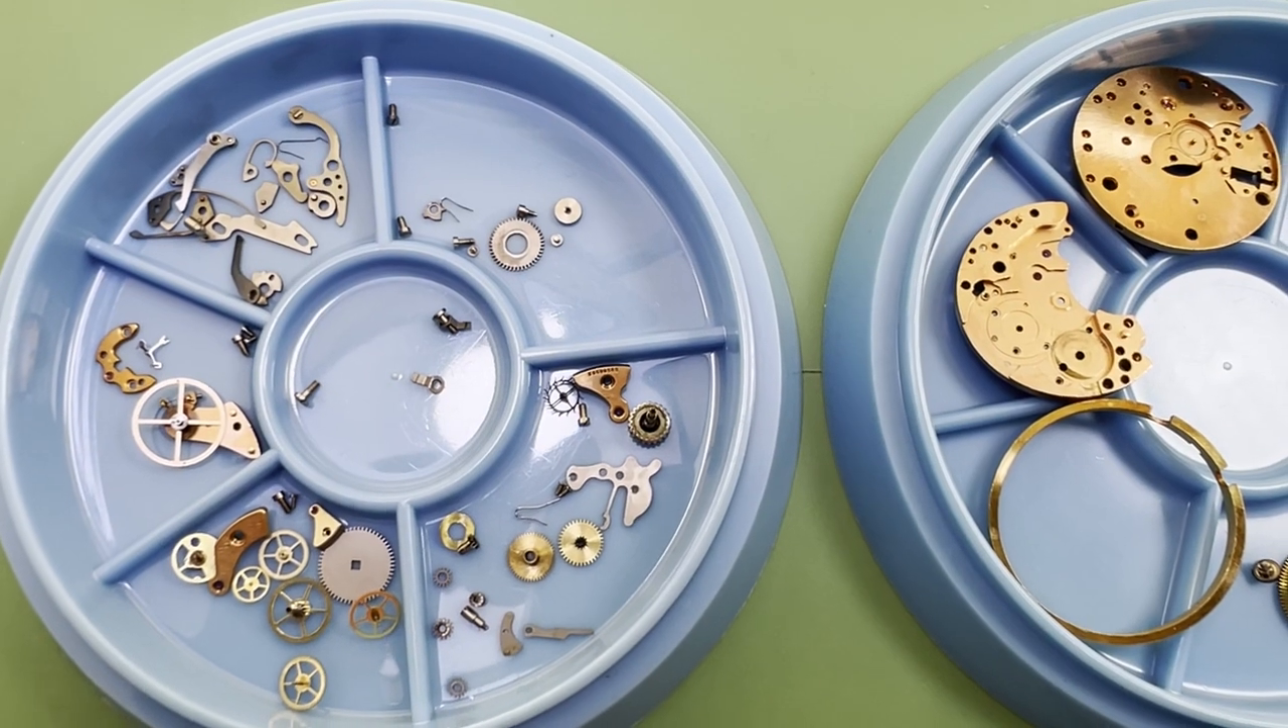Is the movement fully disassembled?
Yes.